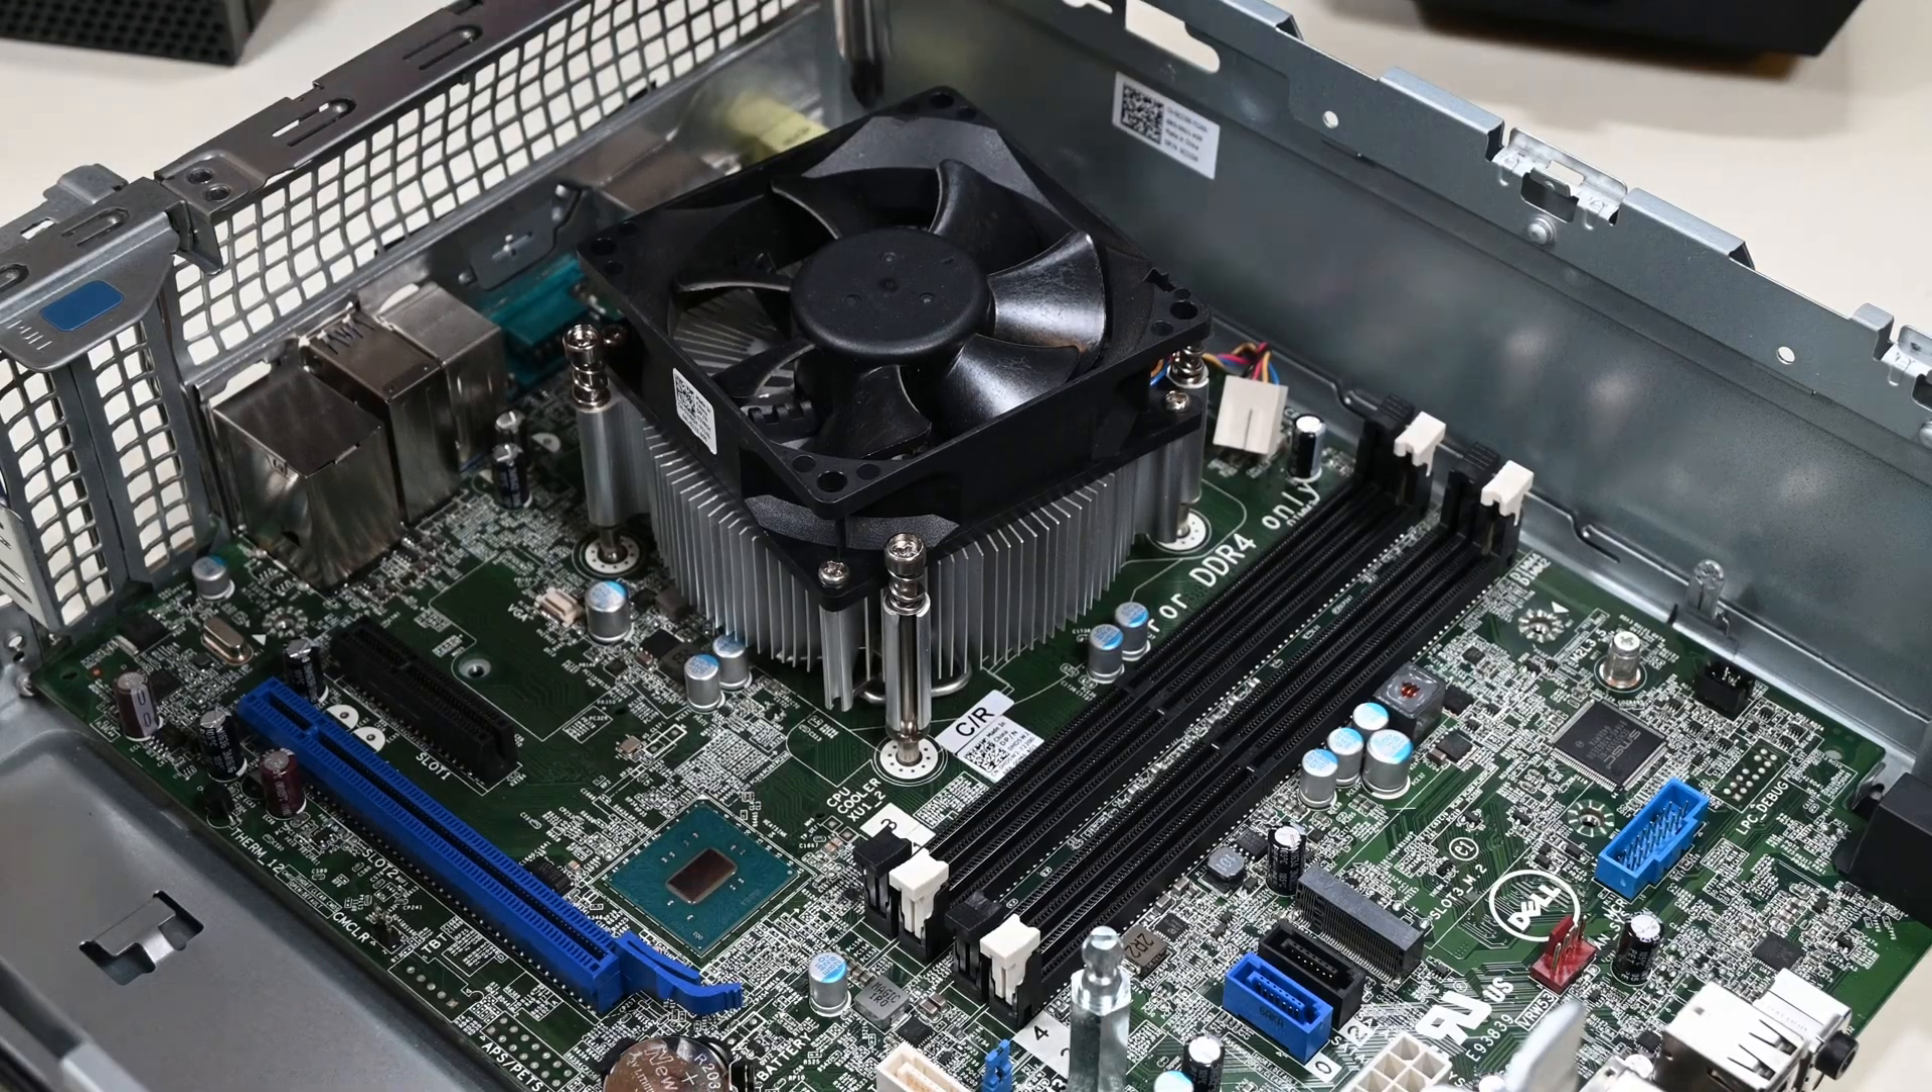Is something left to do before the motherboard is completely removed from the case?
Yes.